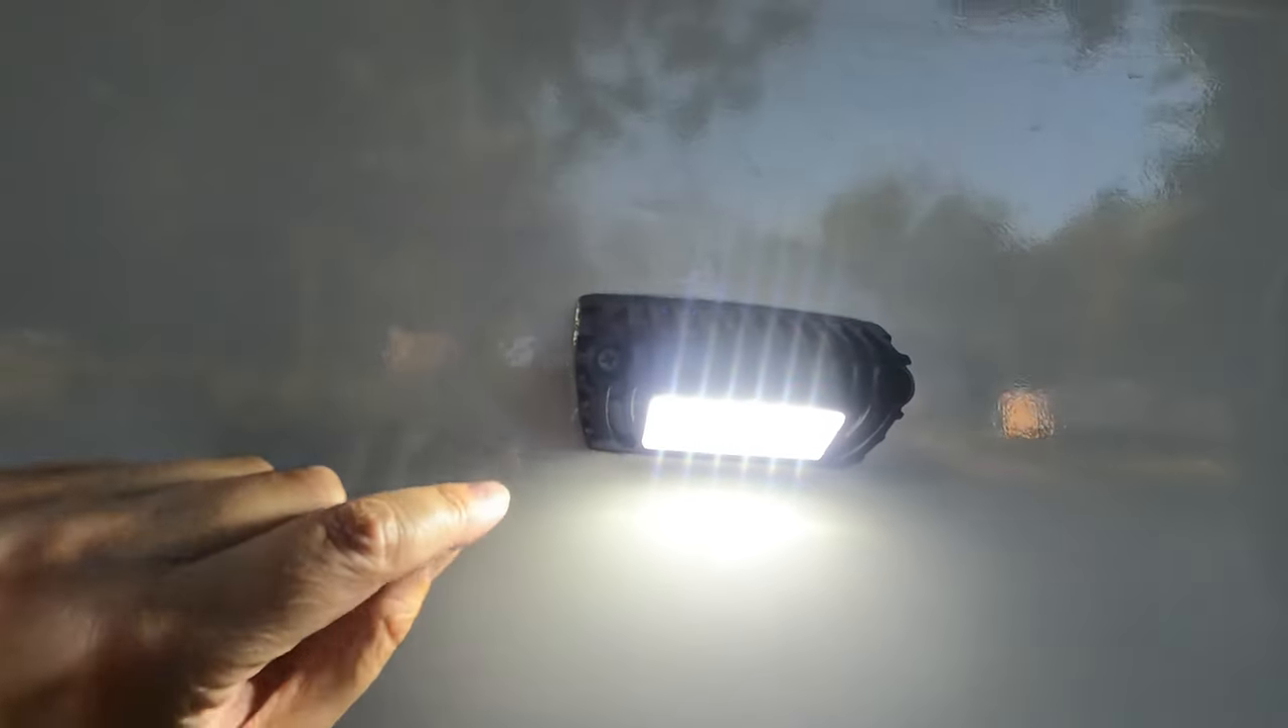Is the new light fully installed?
Yes.